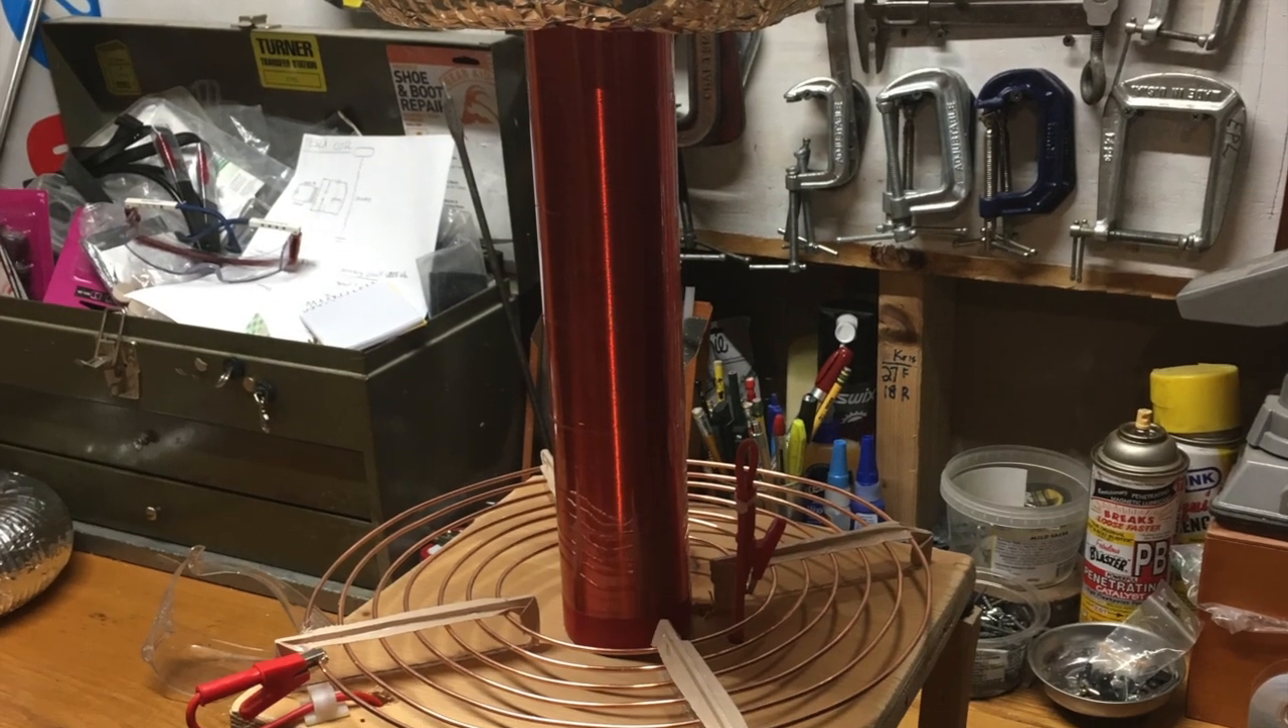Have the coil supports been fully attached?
Yes.